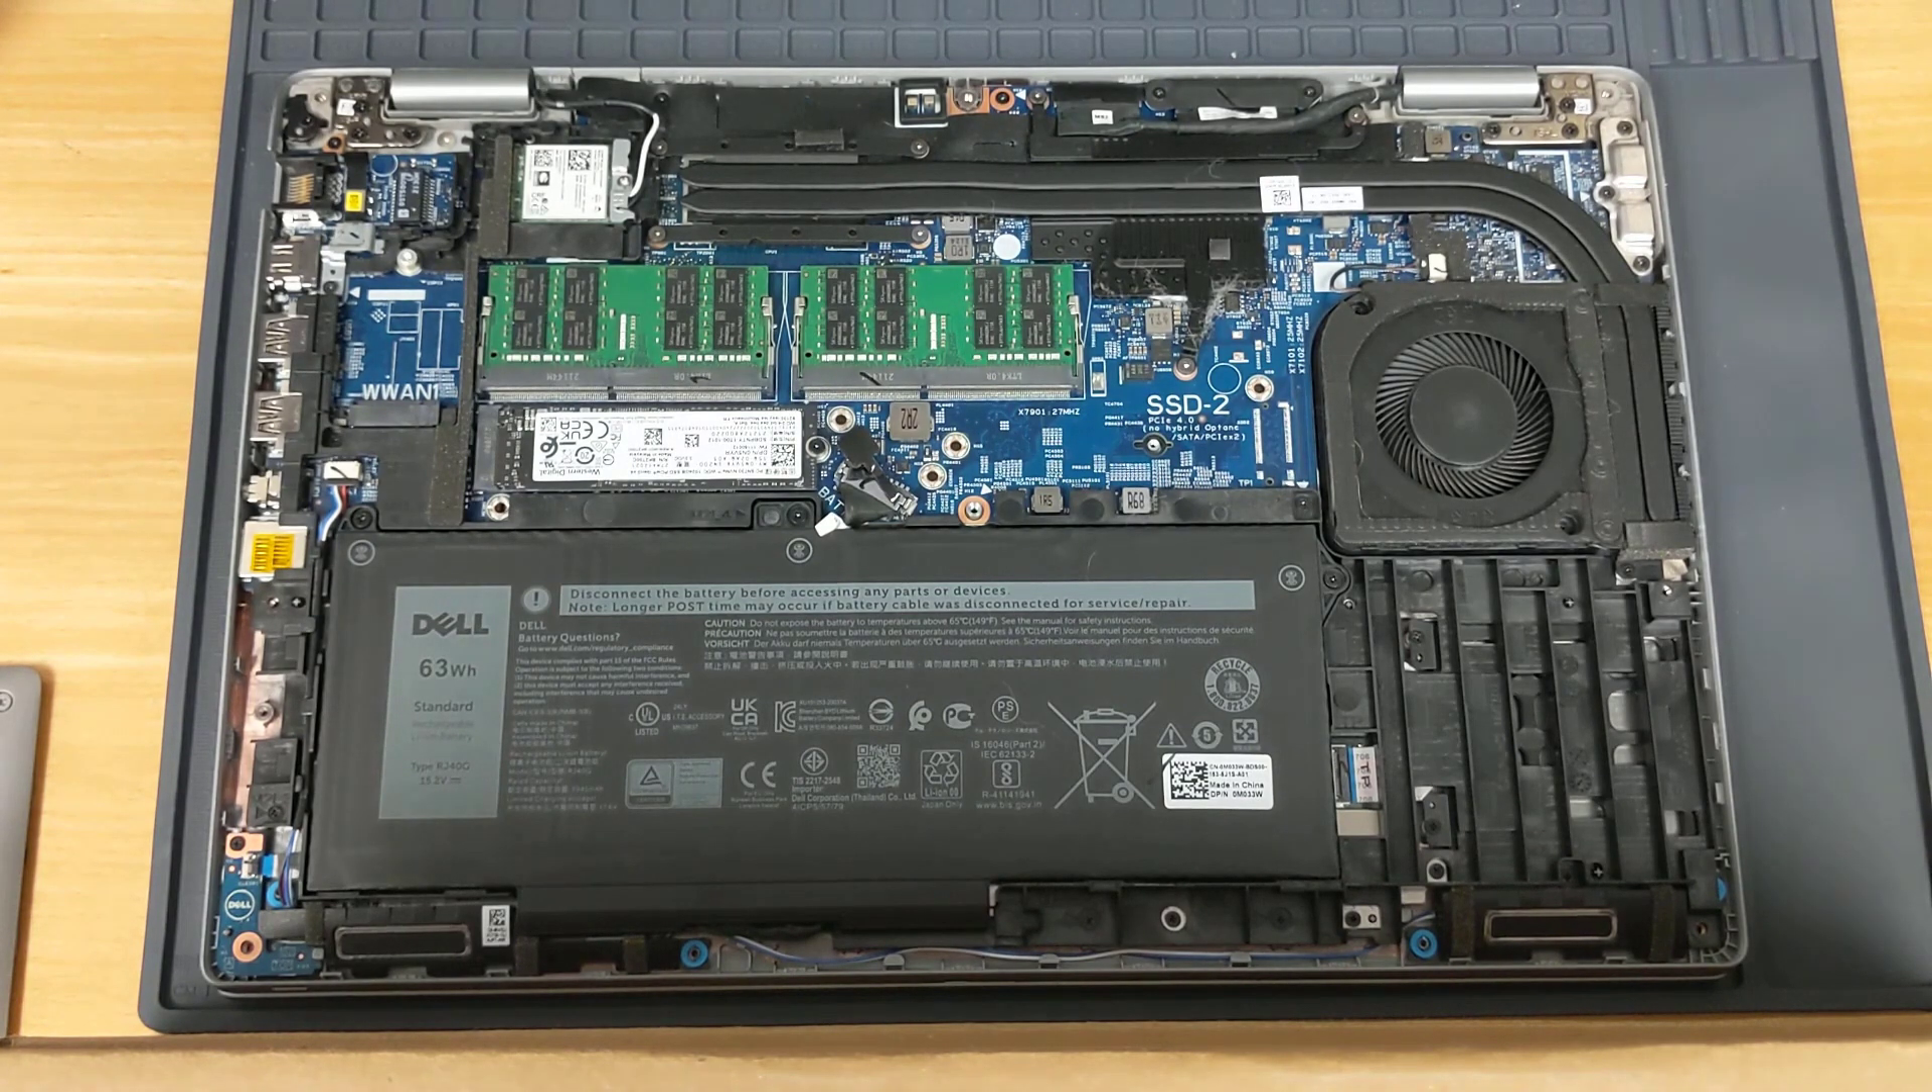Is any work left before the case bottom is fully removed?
No.